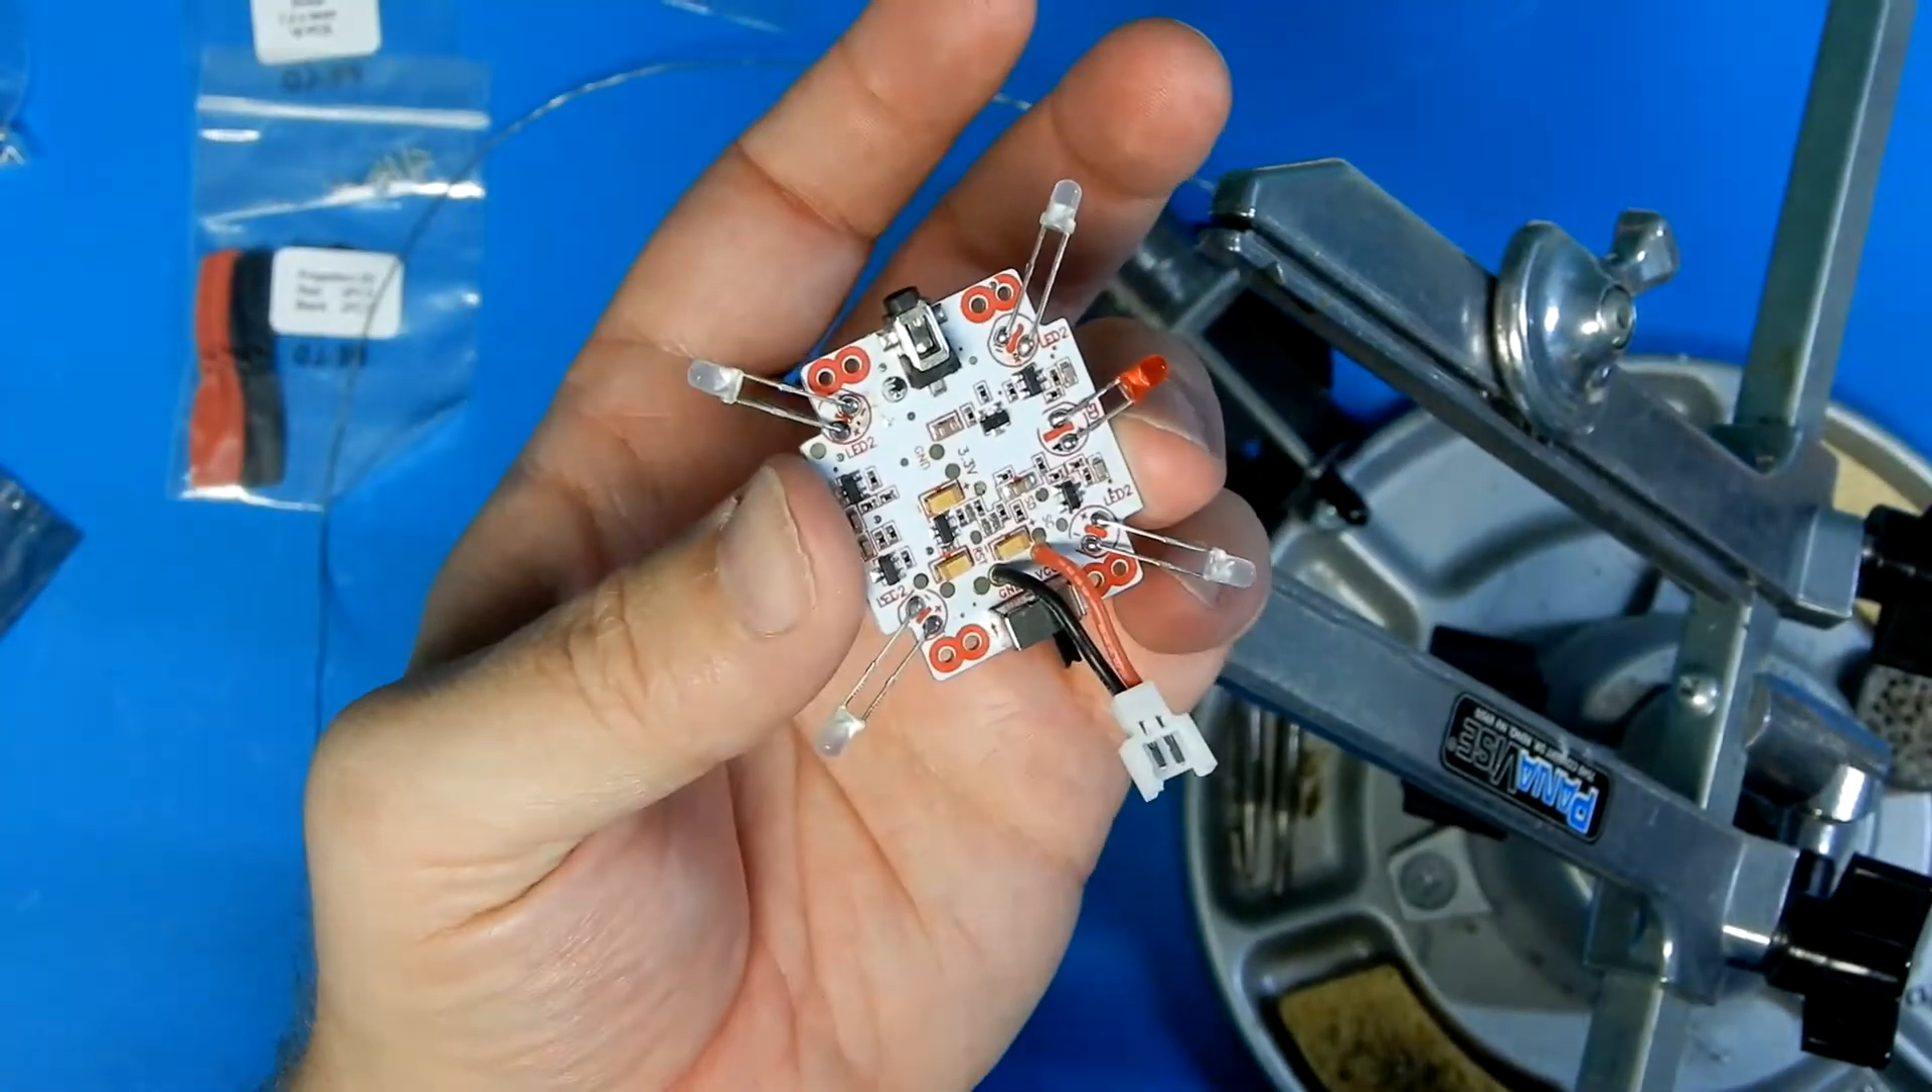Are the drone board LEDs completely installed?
Yes.